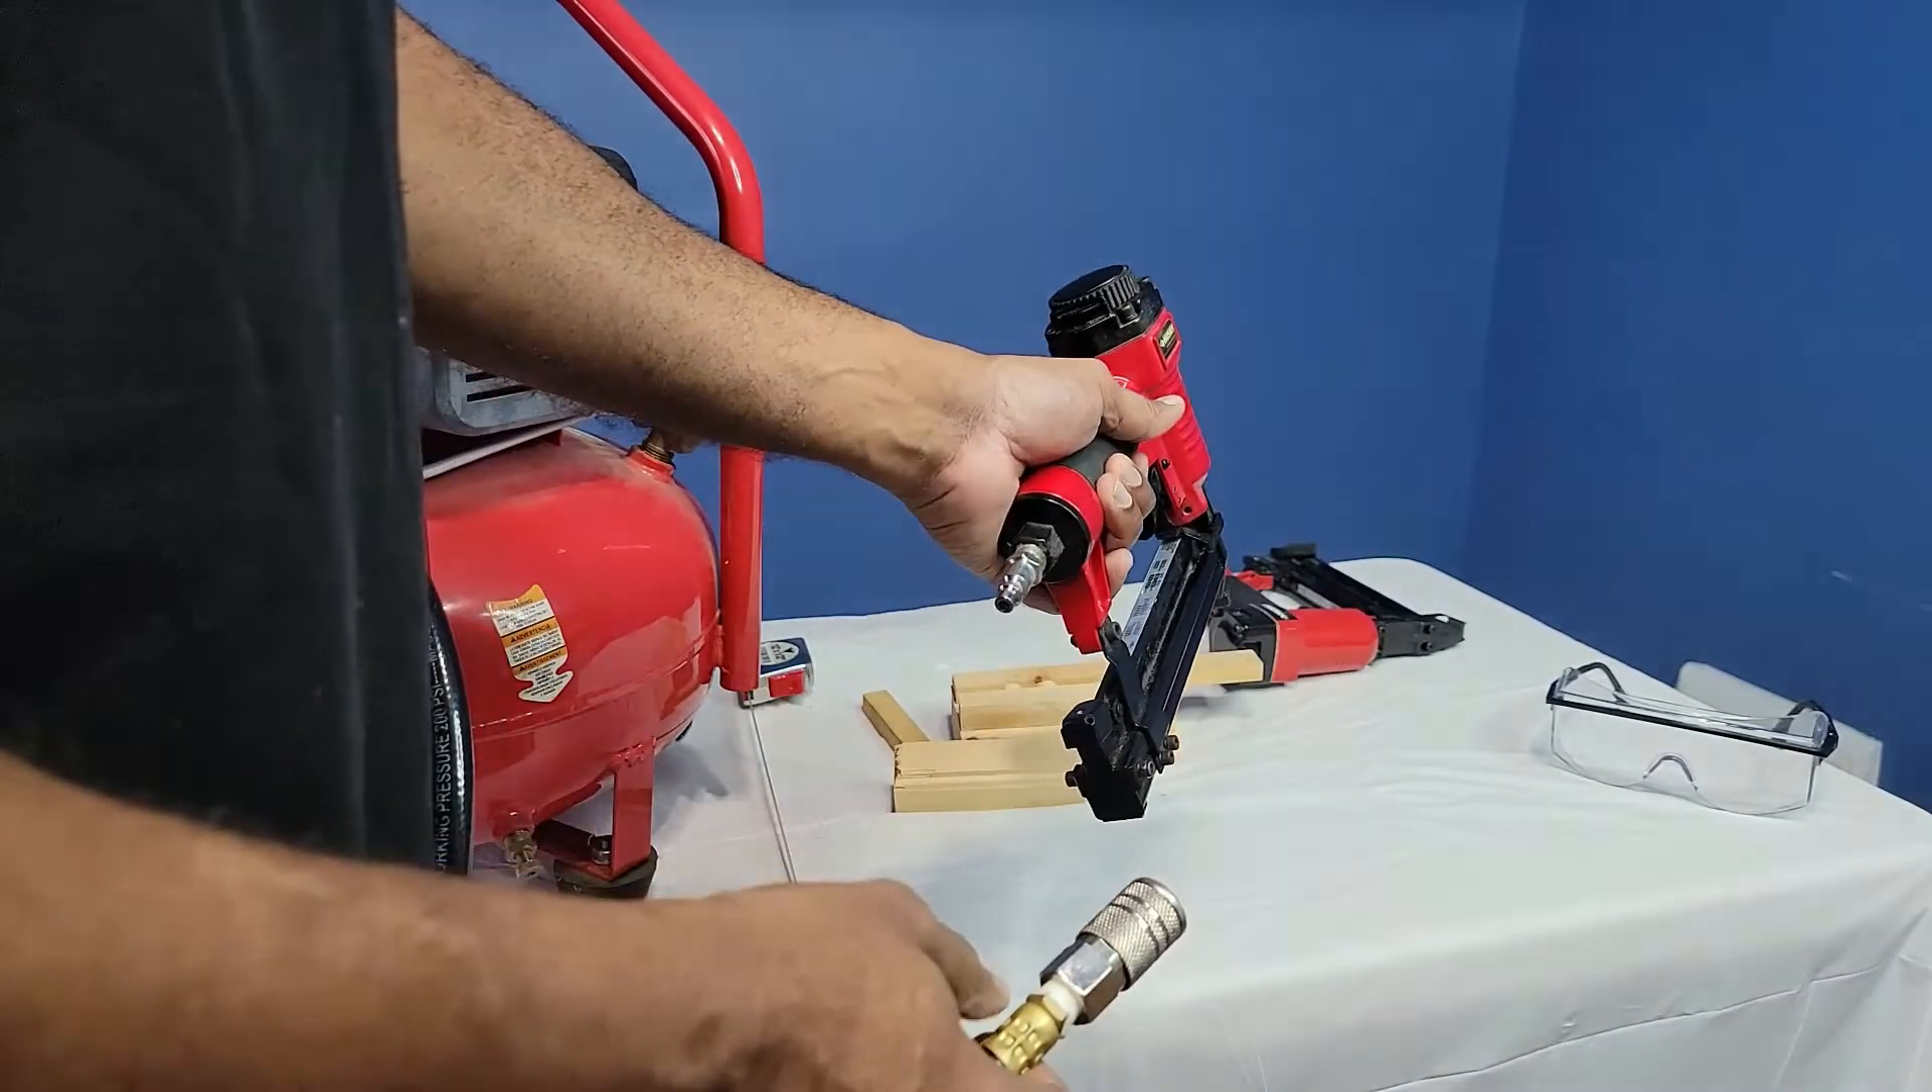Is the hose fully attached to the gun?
No.